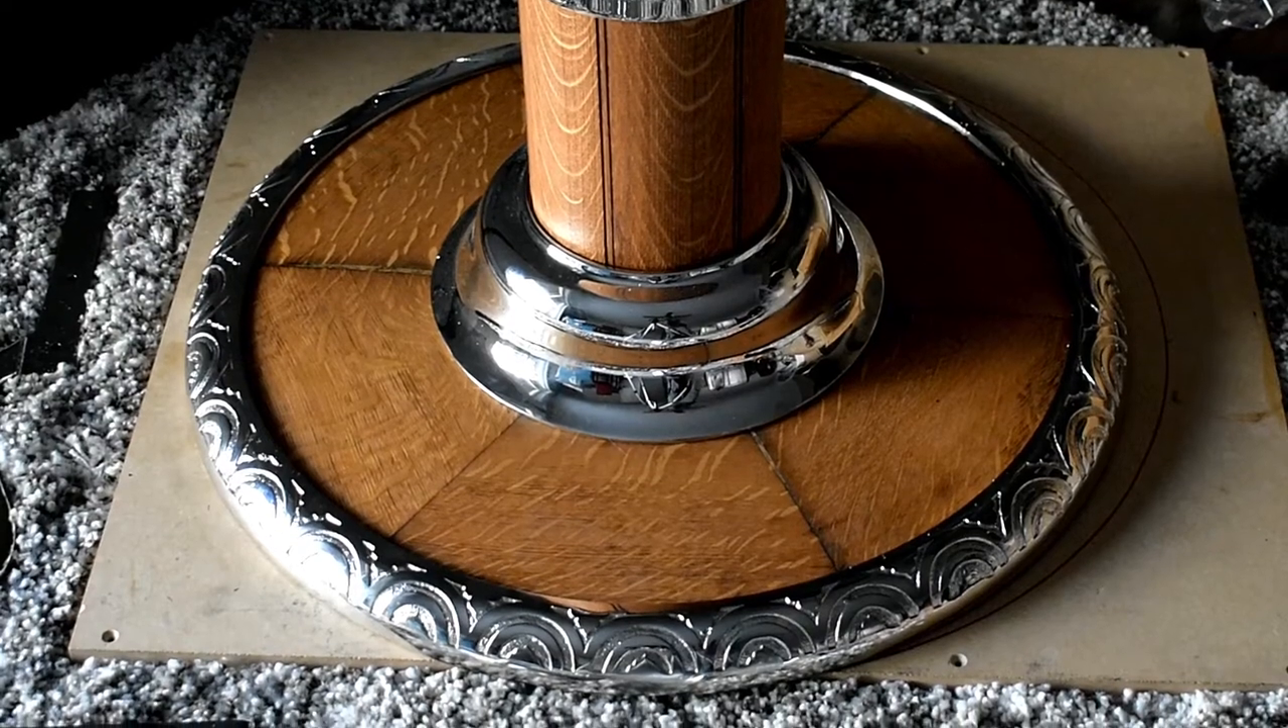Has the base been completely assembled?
Yes.